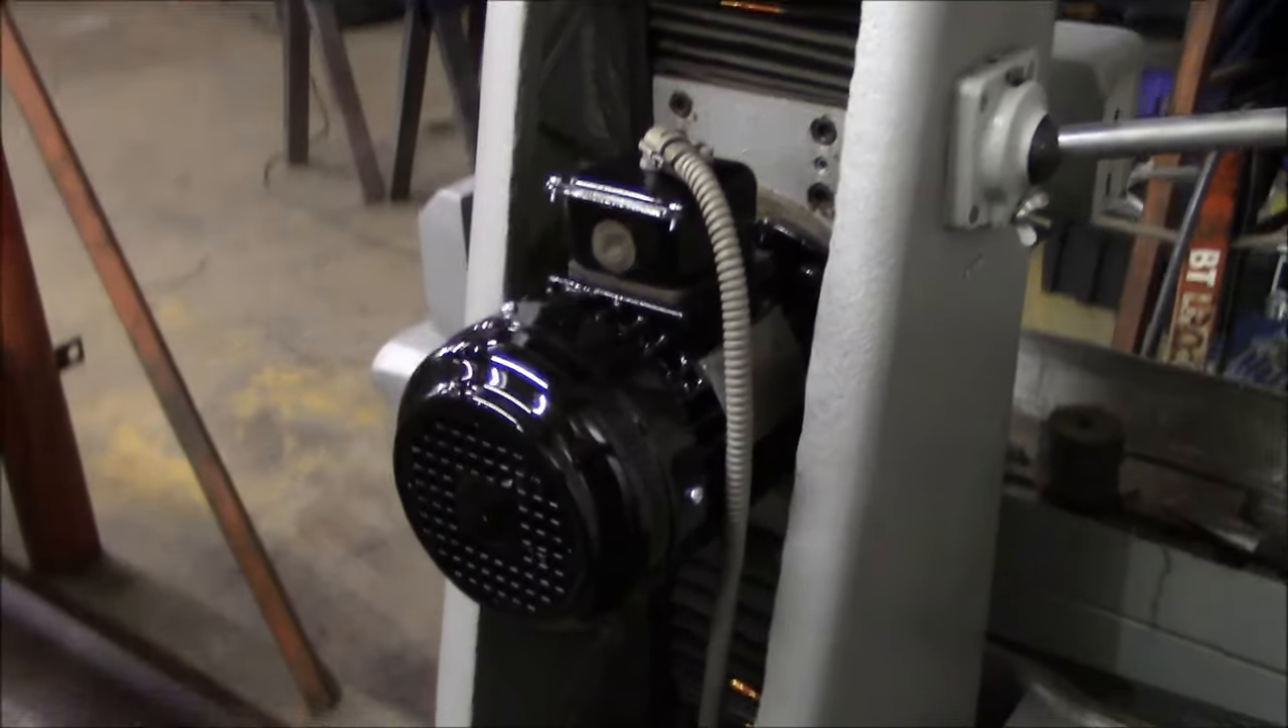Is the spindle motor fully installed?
Yes.